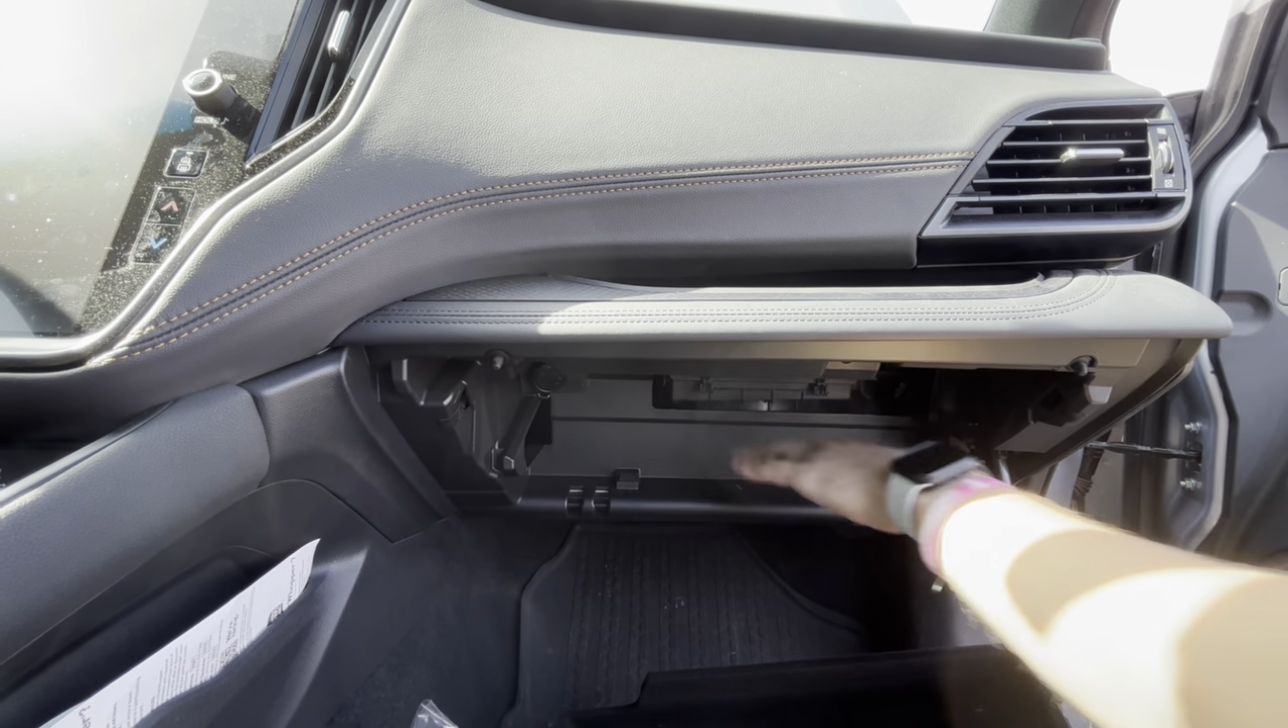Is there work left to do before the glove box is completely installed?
Yes.